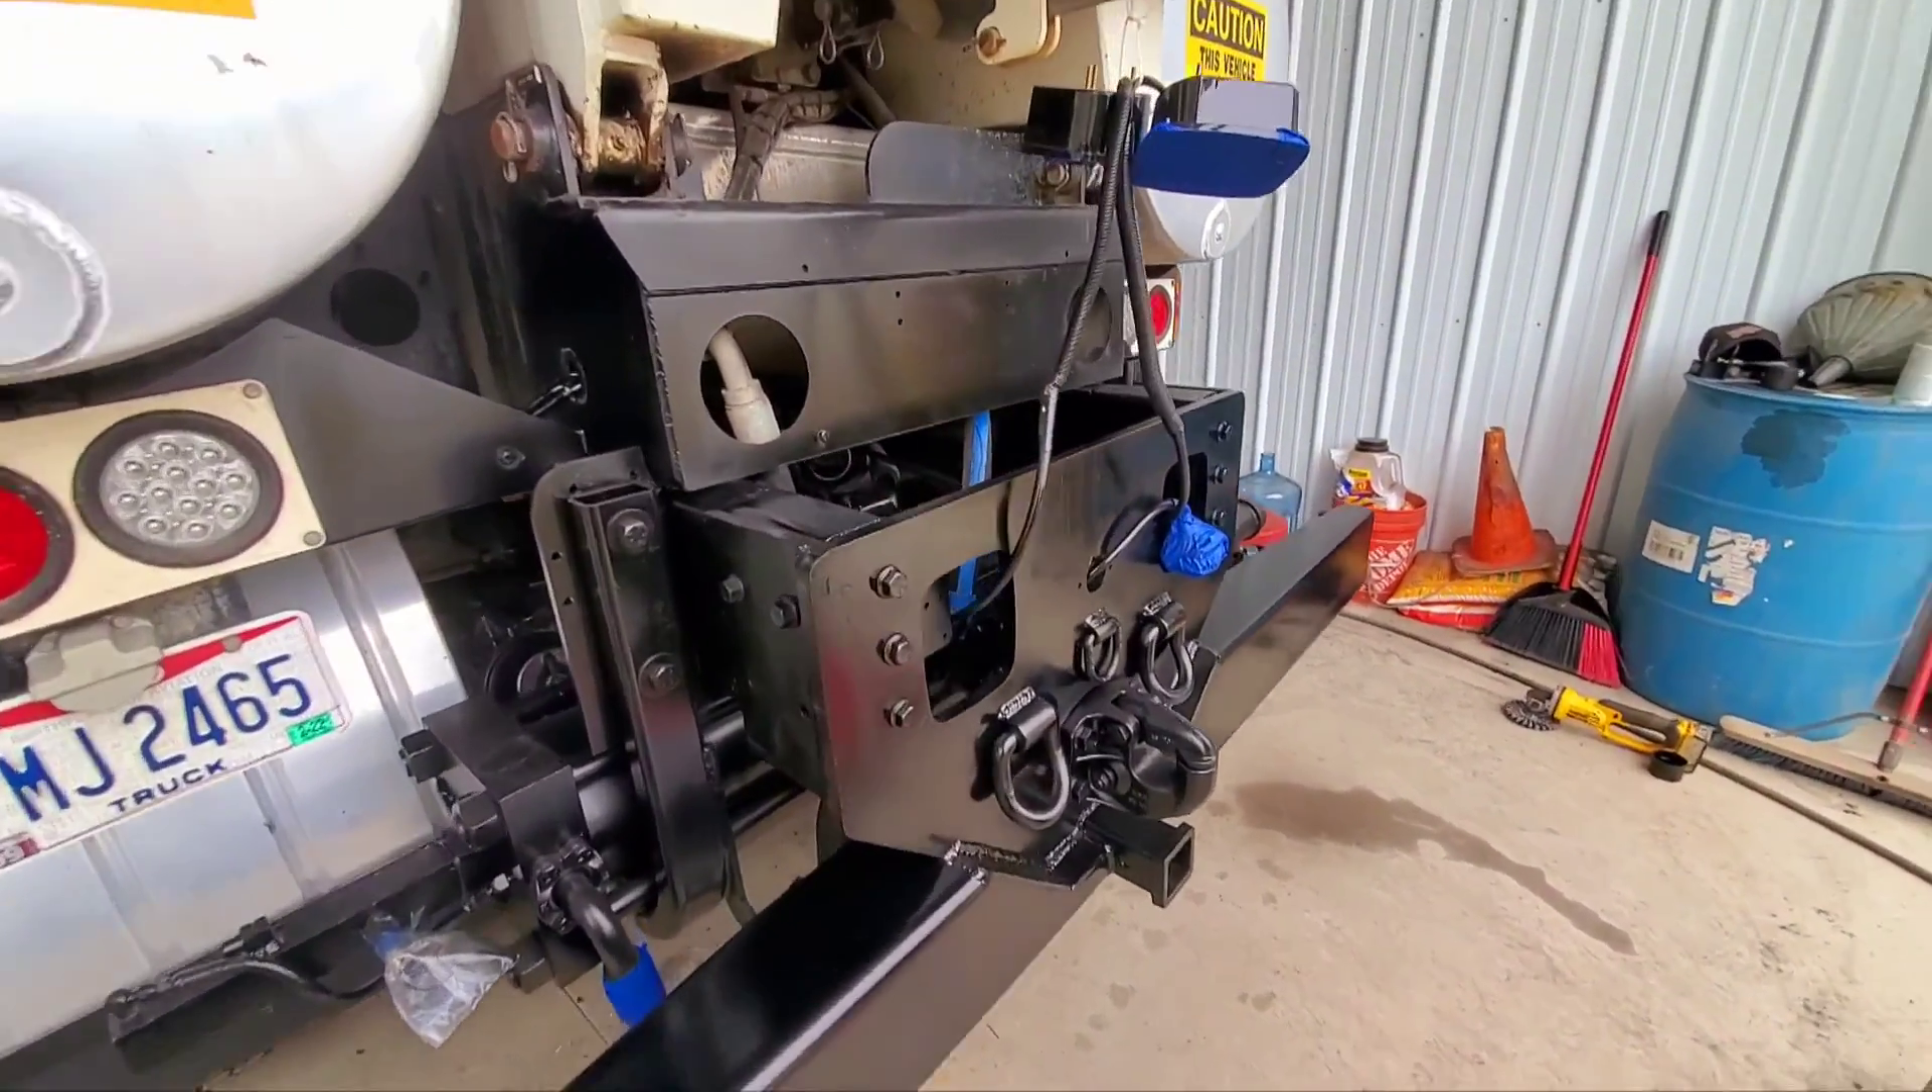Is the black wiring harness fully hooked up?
No.